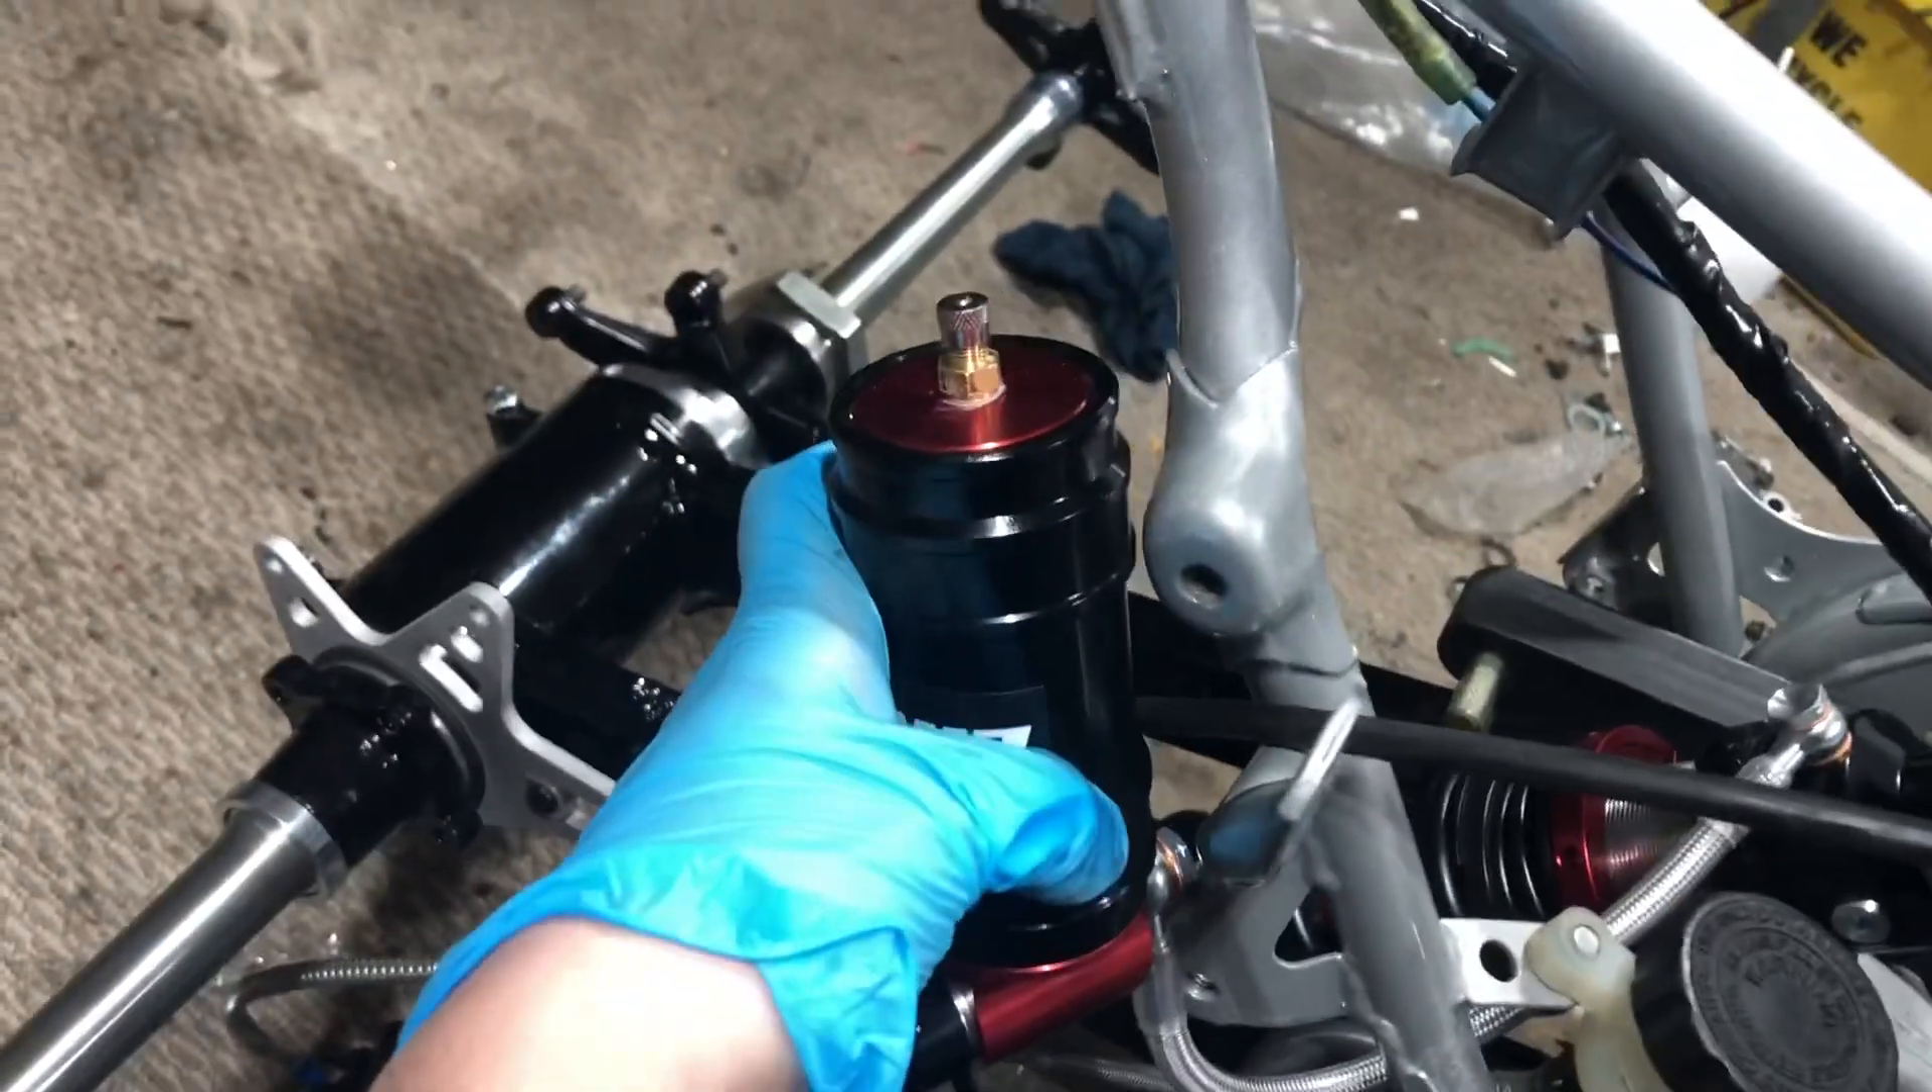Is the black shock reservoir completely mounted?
No.